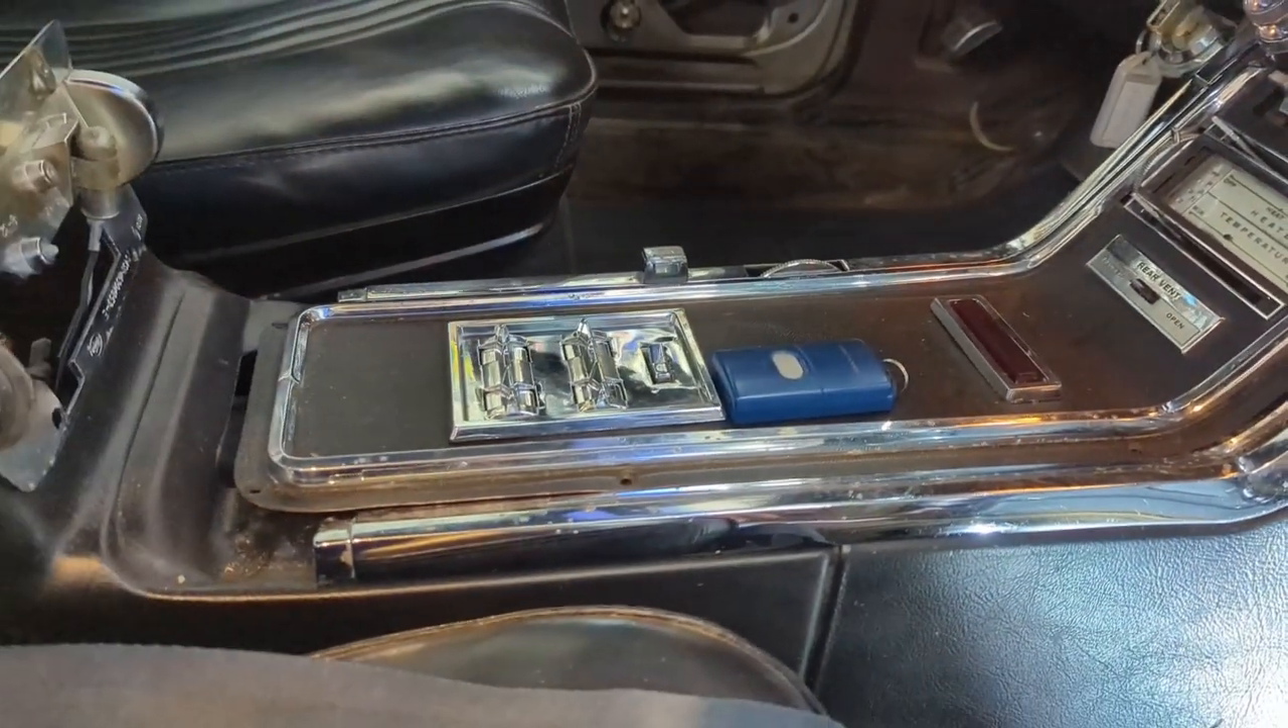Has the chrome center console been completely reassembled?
No.